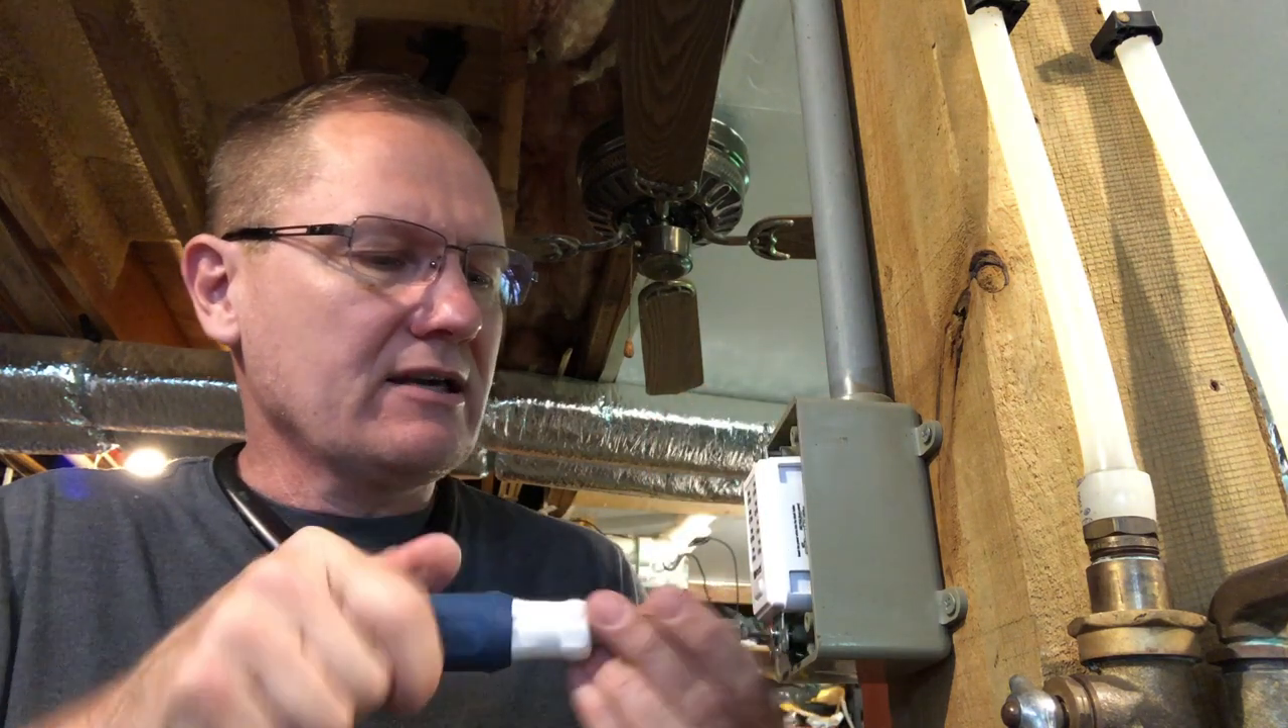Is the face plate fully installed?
No.